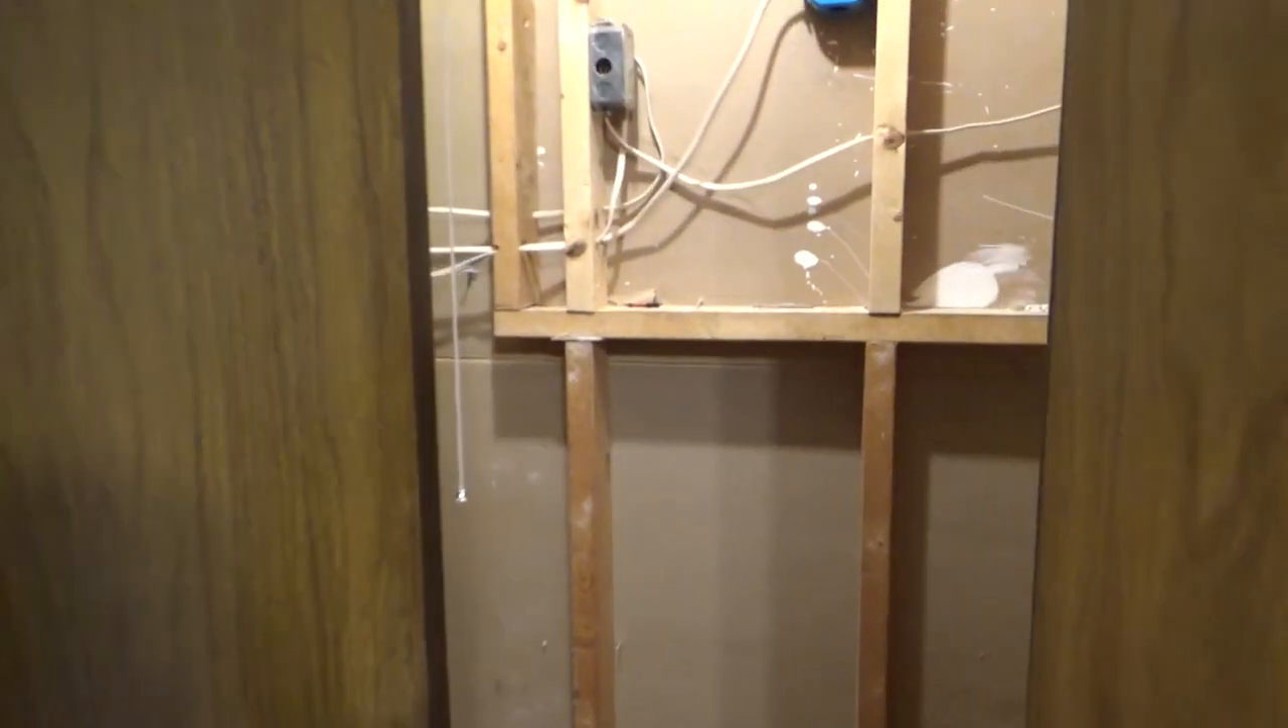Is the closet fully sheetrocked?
No.